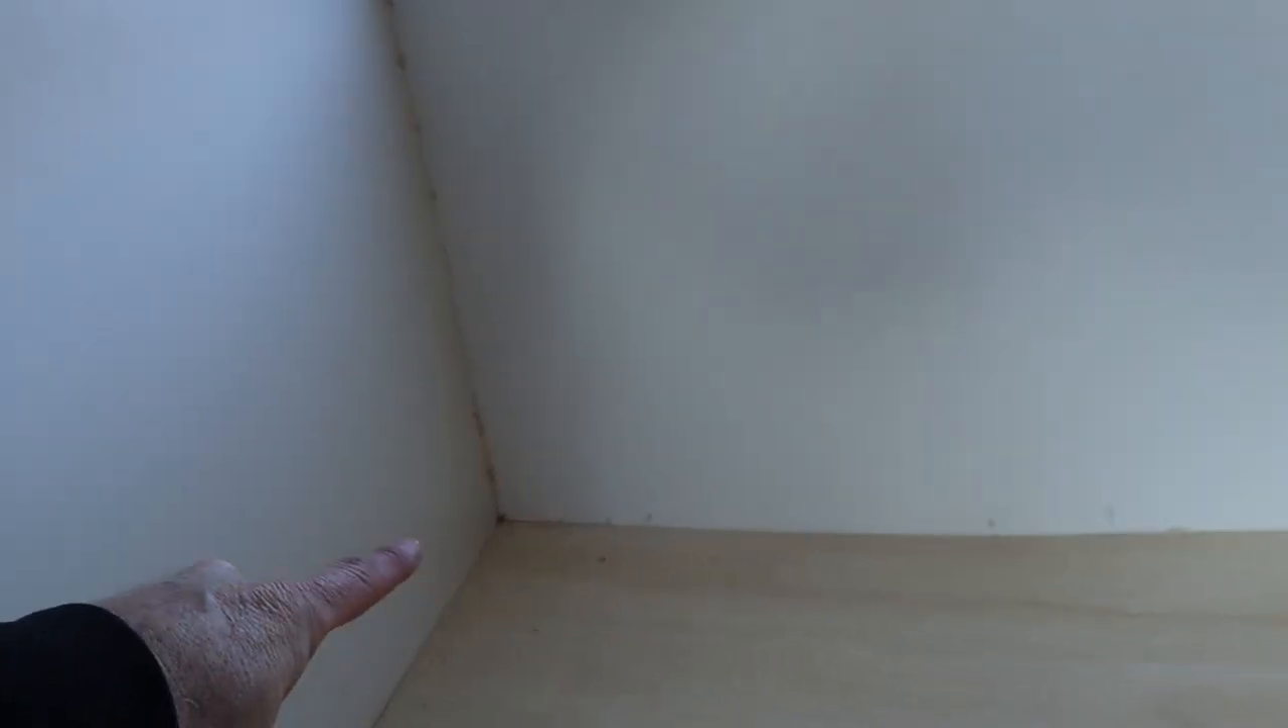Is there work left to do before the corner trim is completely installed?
Yes.